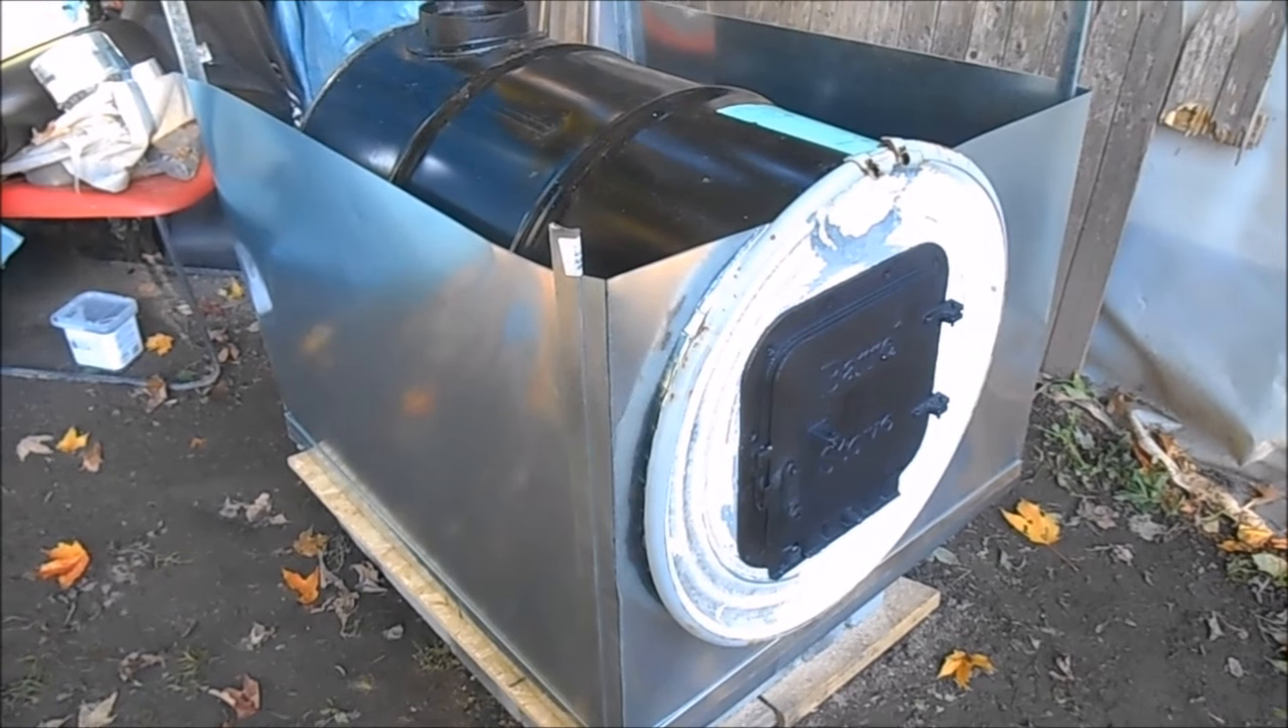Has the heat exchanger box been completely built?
No.